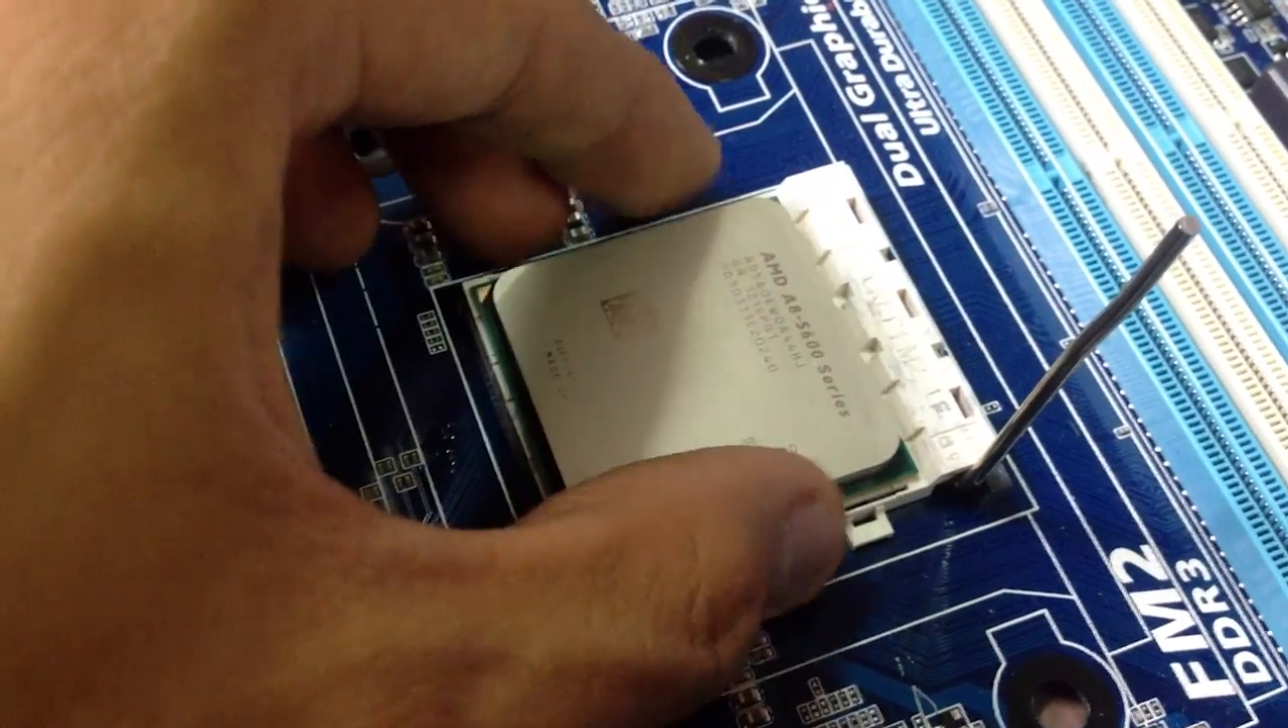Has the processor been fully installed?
No.